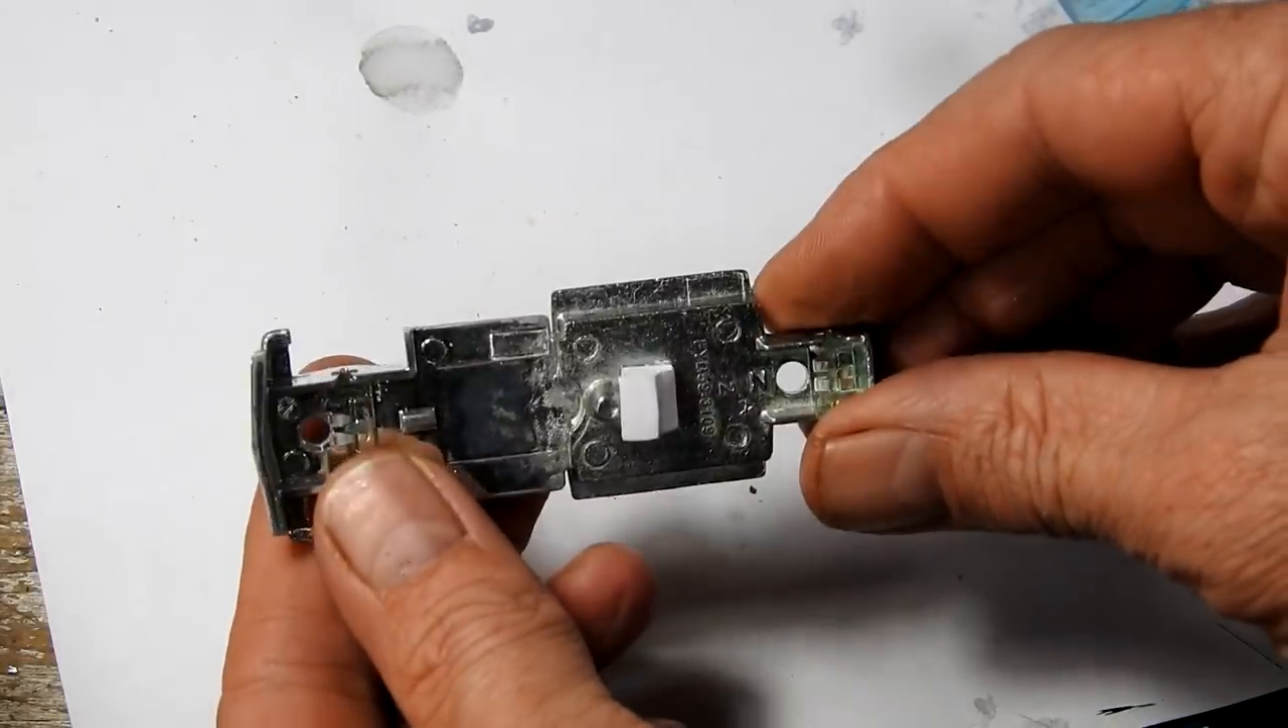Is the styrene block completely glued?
Yes.